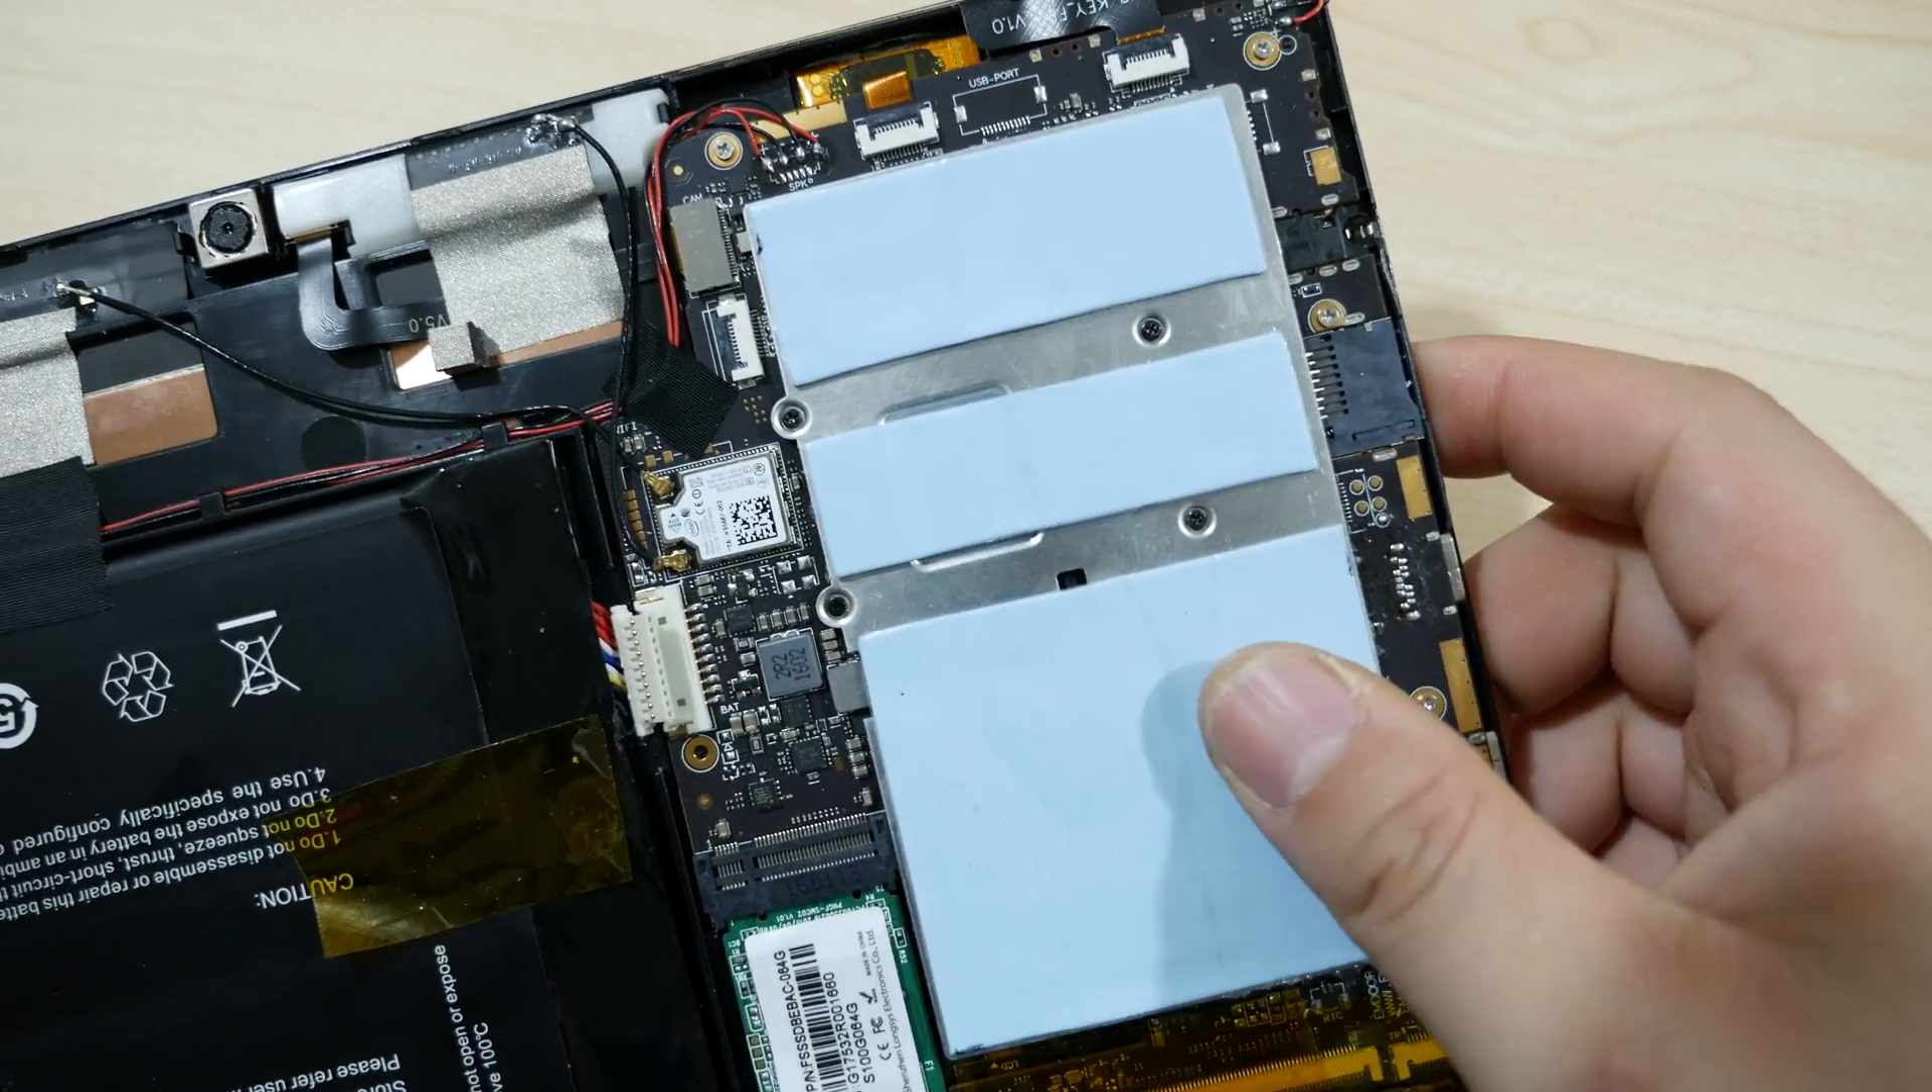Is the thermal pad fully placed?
Yes.